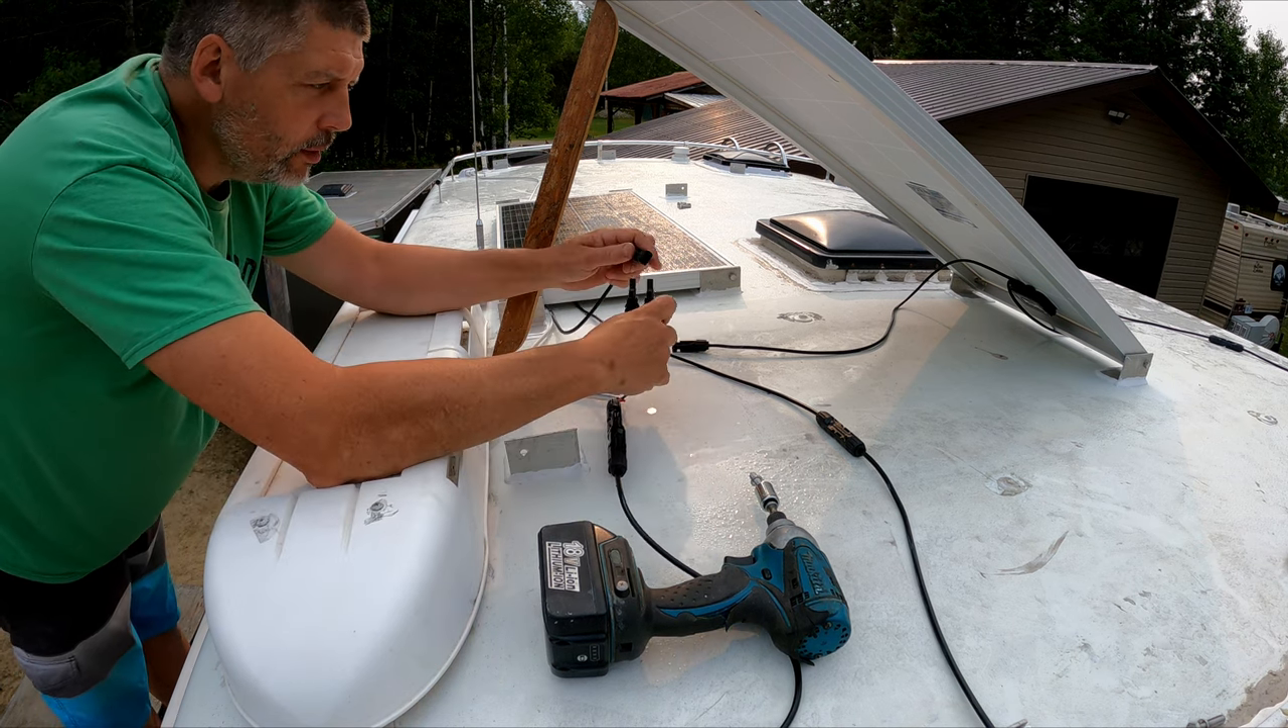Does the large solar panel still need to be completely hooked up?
Yes.